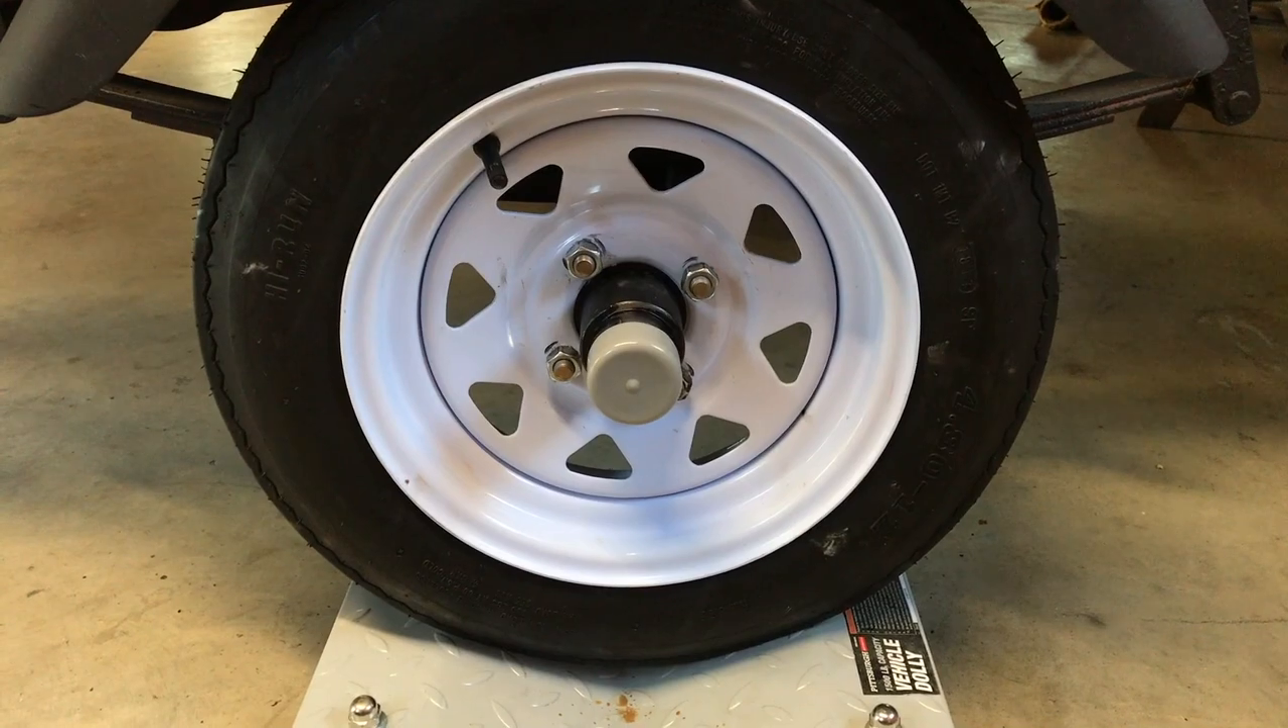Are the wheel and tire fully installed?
Yes.